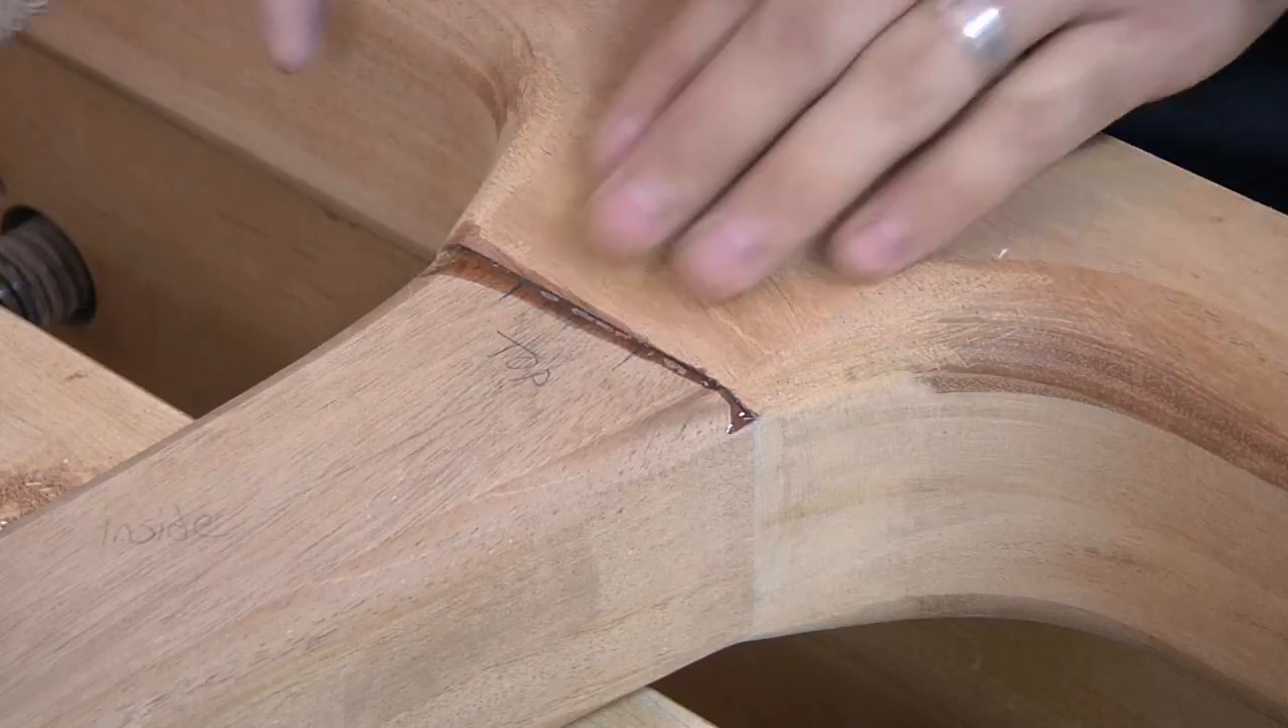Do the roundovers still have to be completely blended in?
Yes.